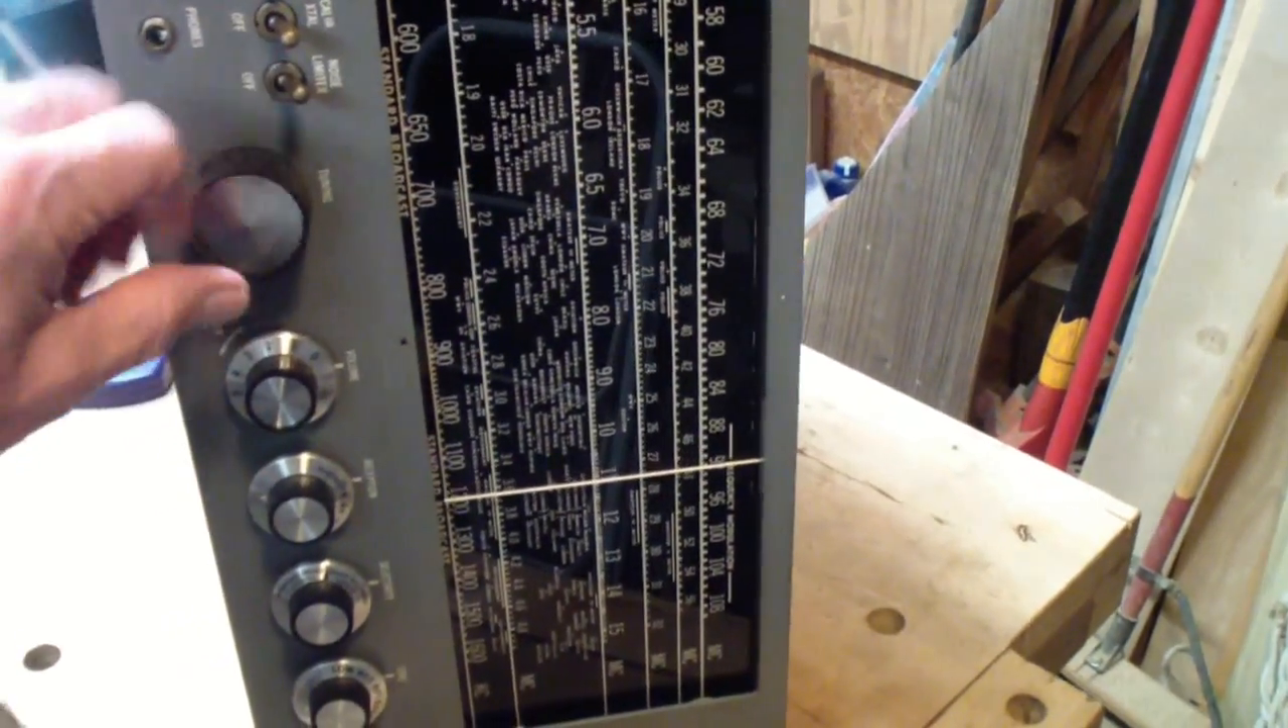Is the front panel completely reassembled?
Yes.